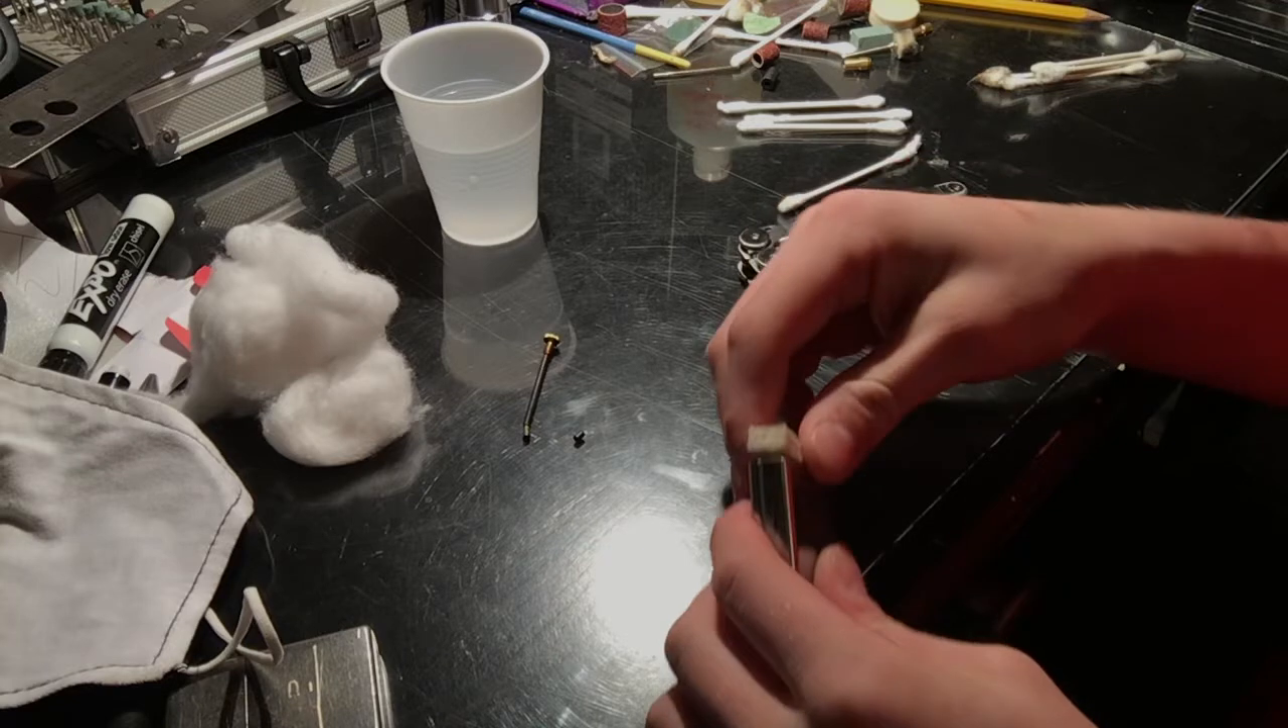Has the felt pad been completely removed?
No.